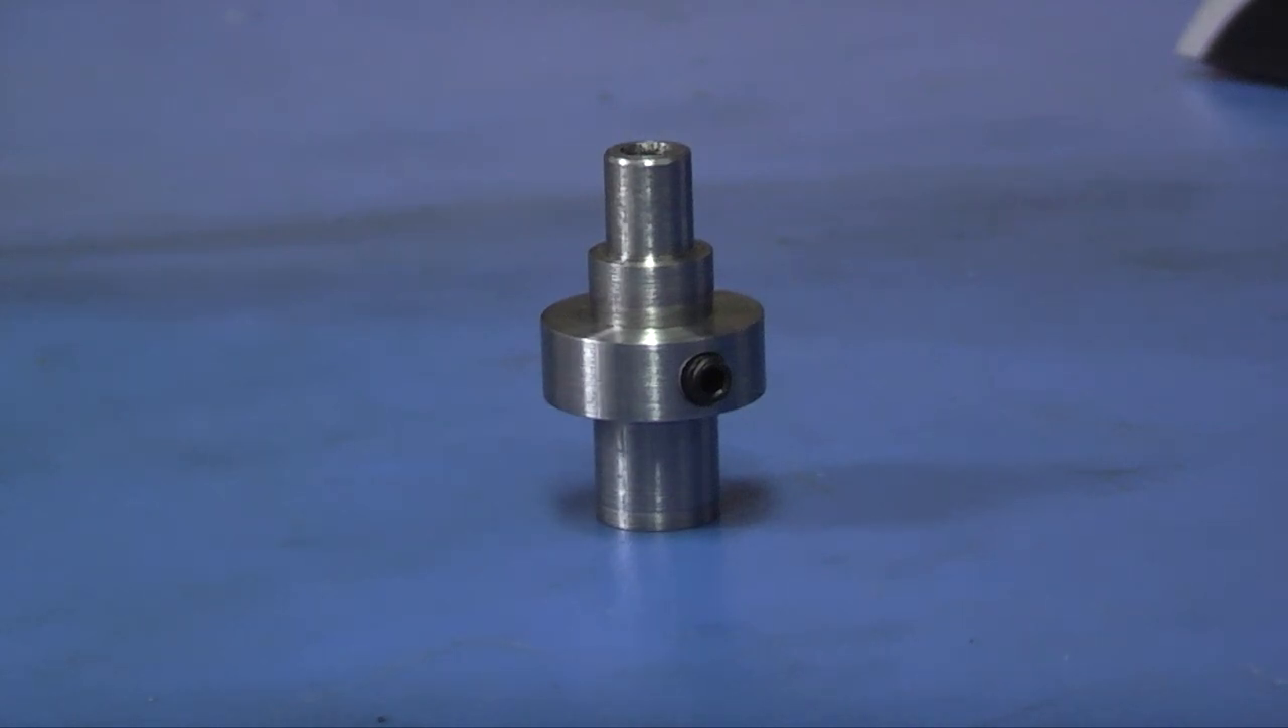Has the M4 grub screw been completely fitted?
Yes.